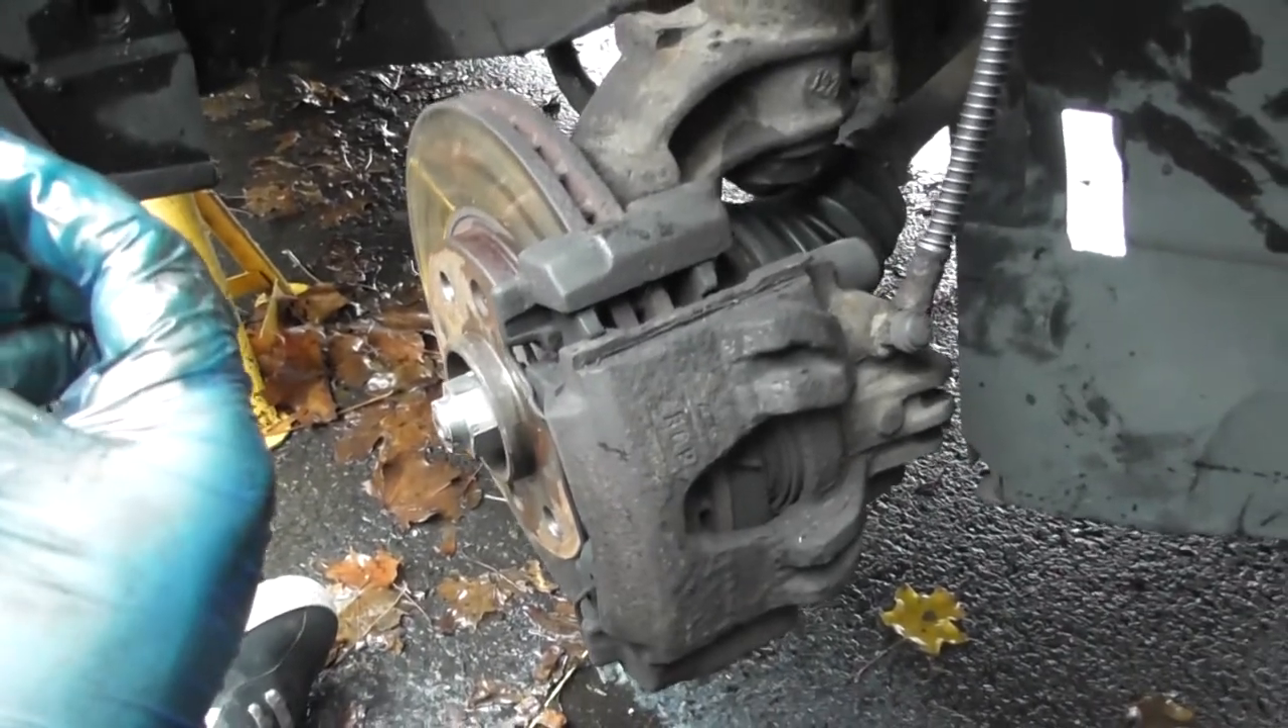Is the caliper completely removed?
No.